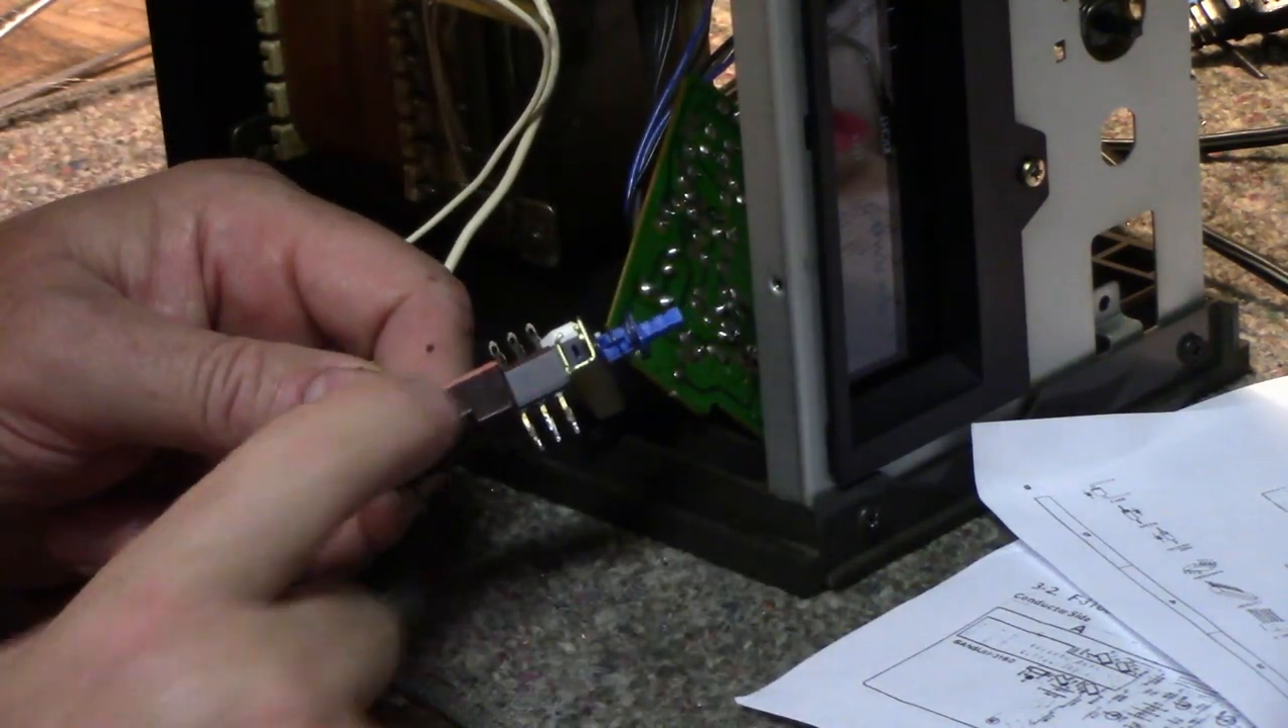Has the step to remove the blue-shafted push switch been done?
Yes.